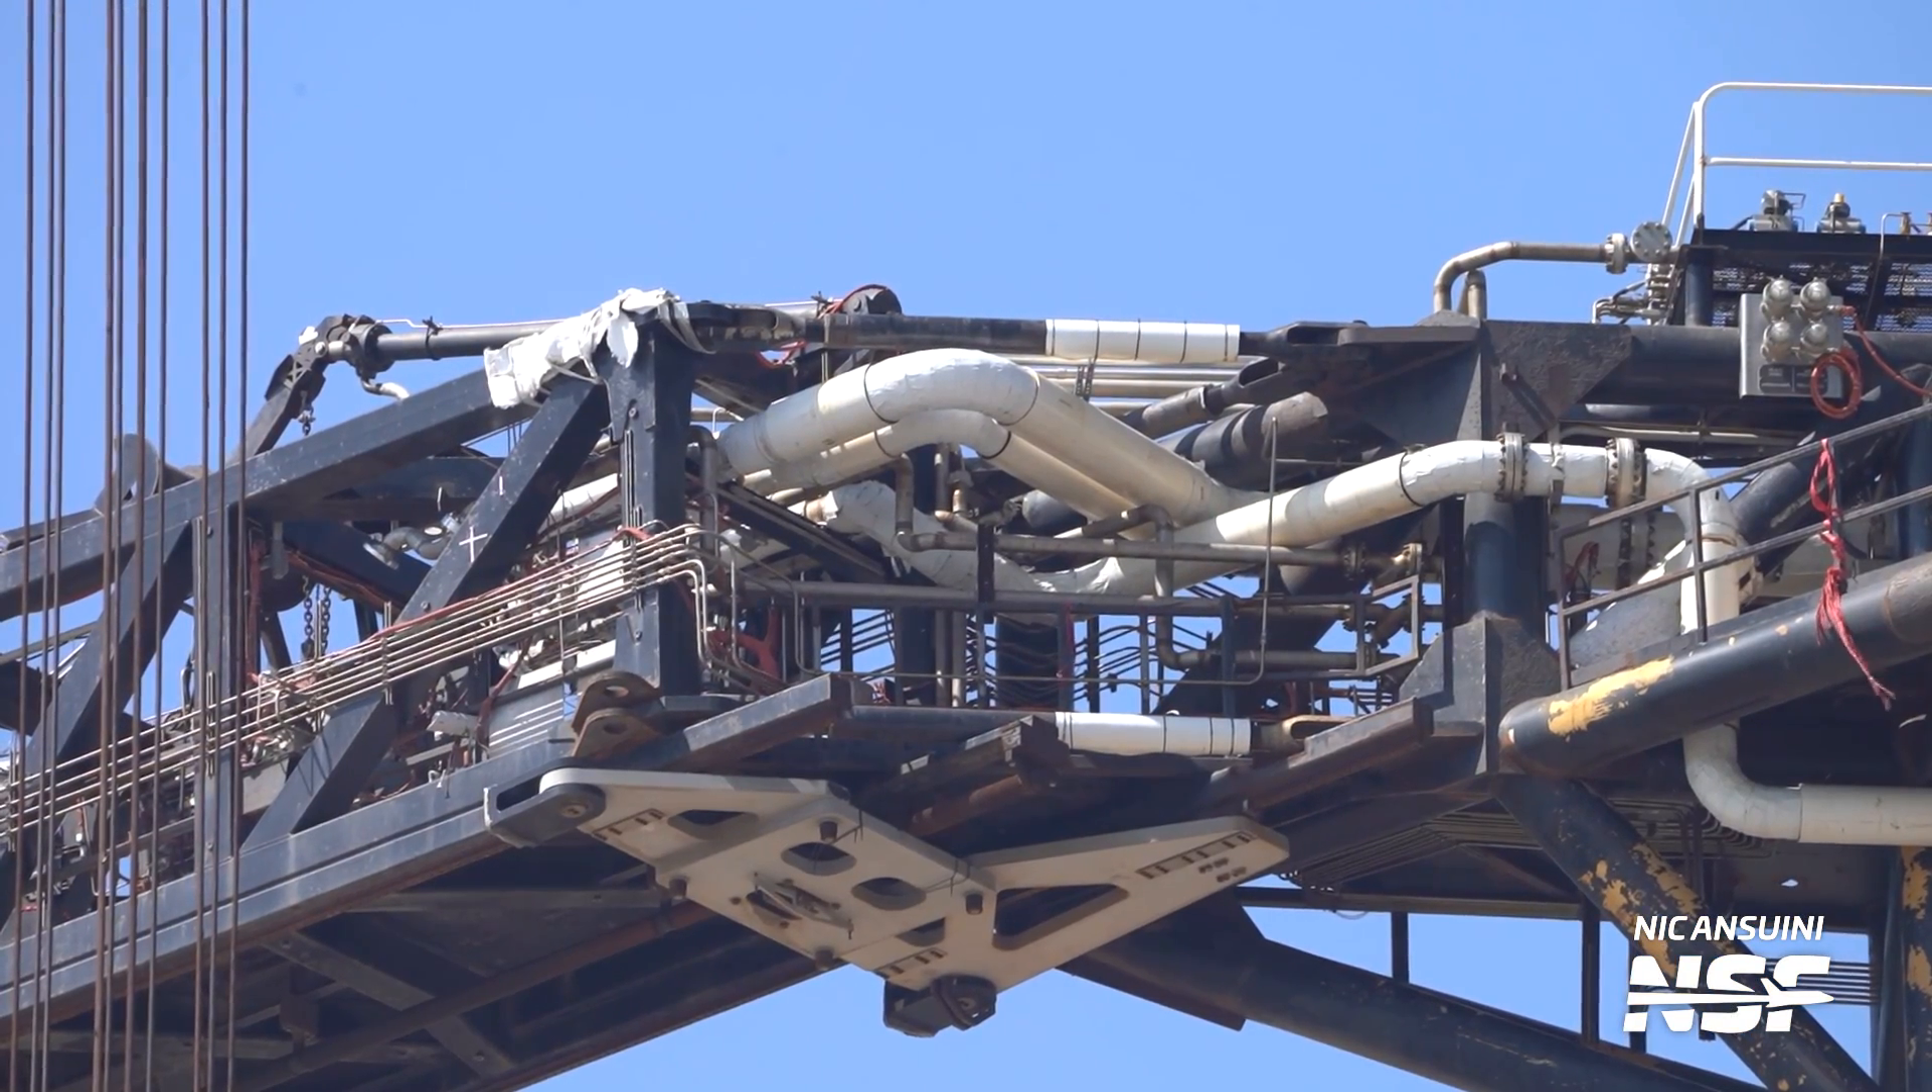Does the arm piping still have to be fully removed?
Yes.